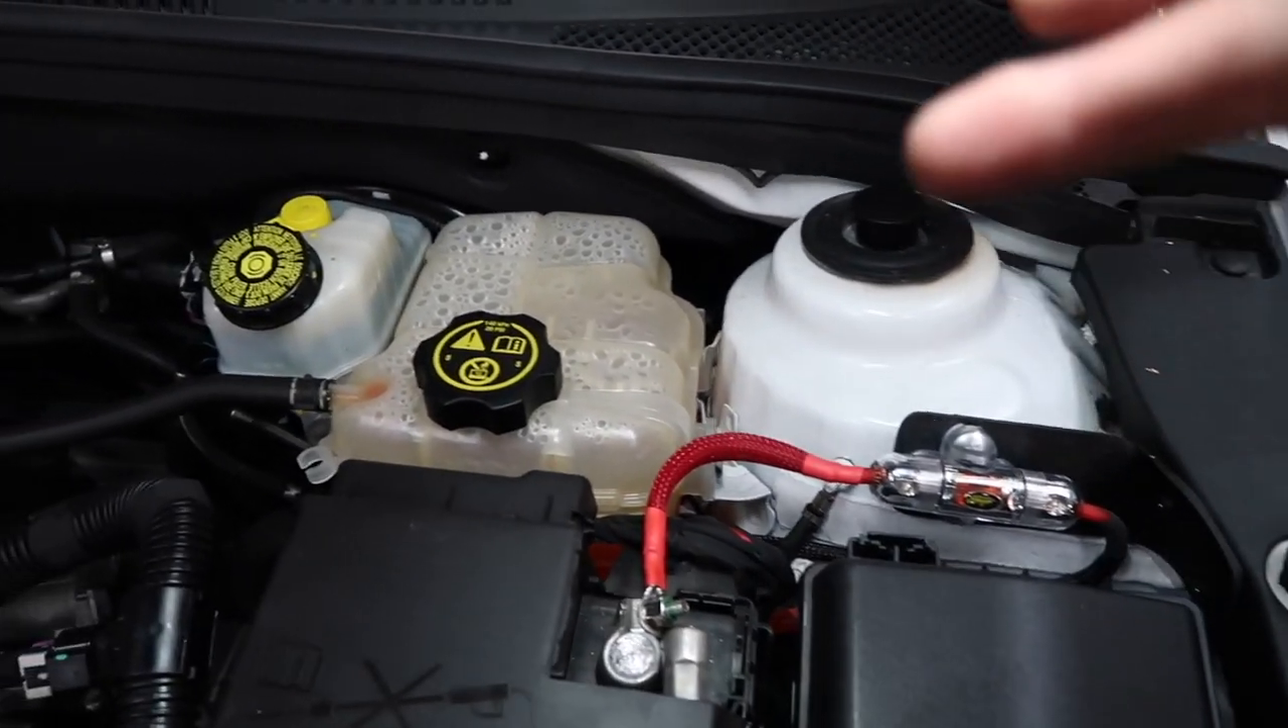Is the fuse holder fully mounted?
Yes.